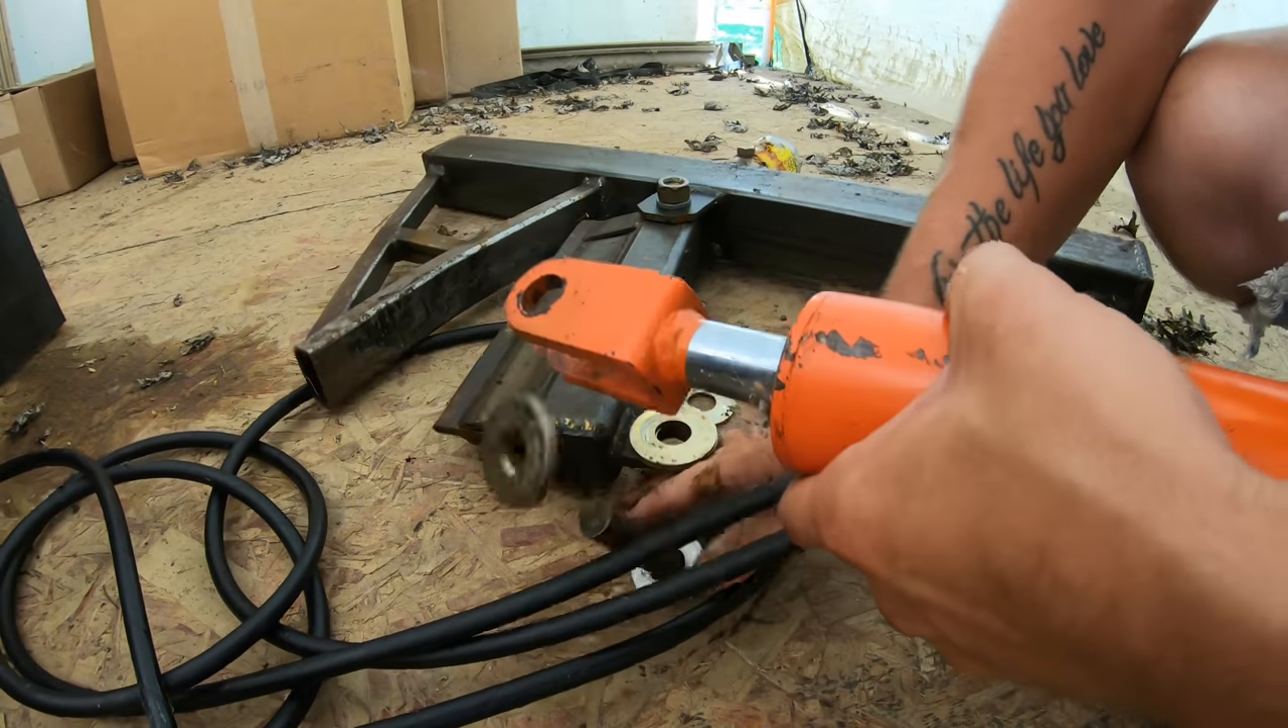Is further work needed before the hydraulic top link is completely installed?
Yes.